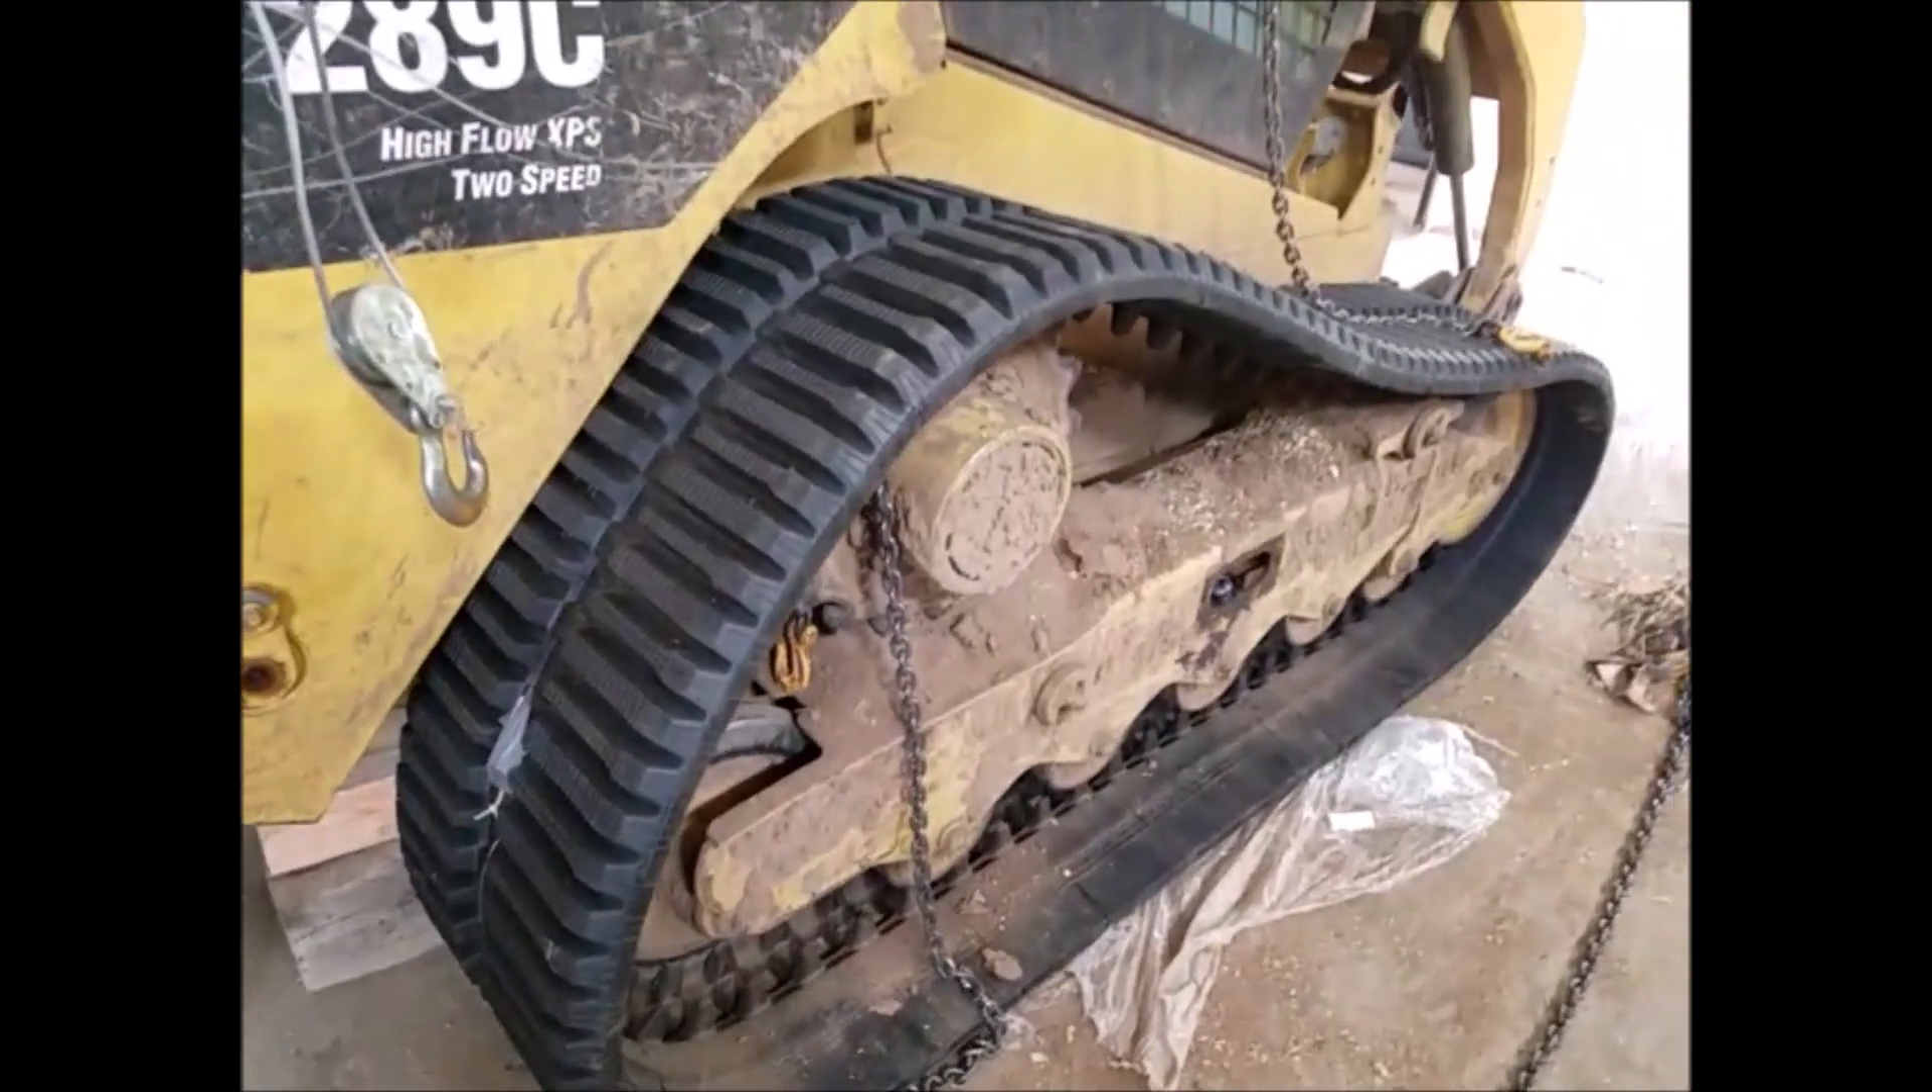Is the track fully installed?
No.